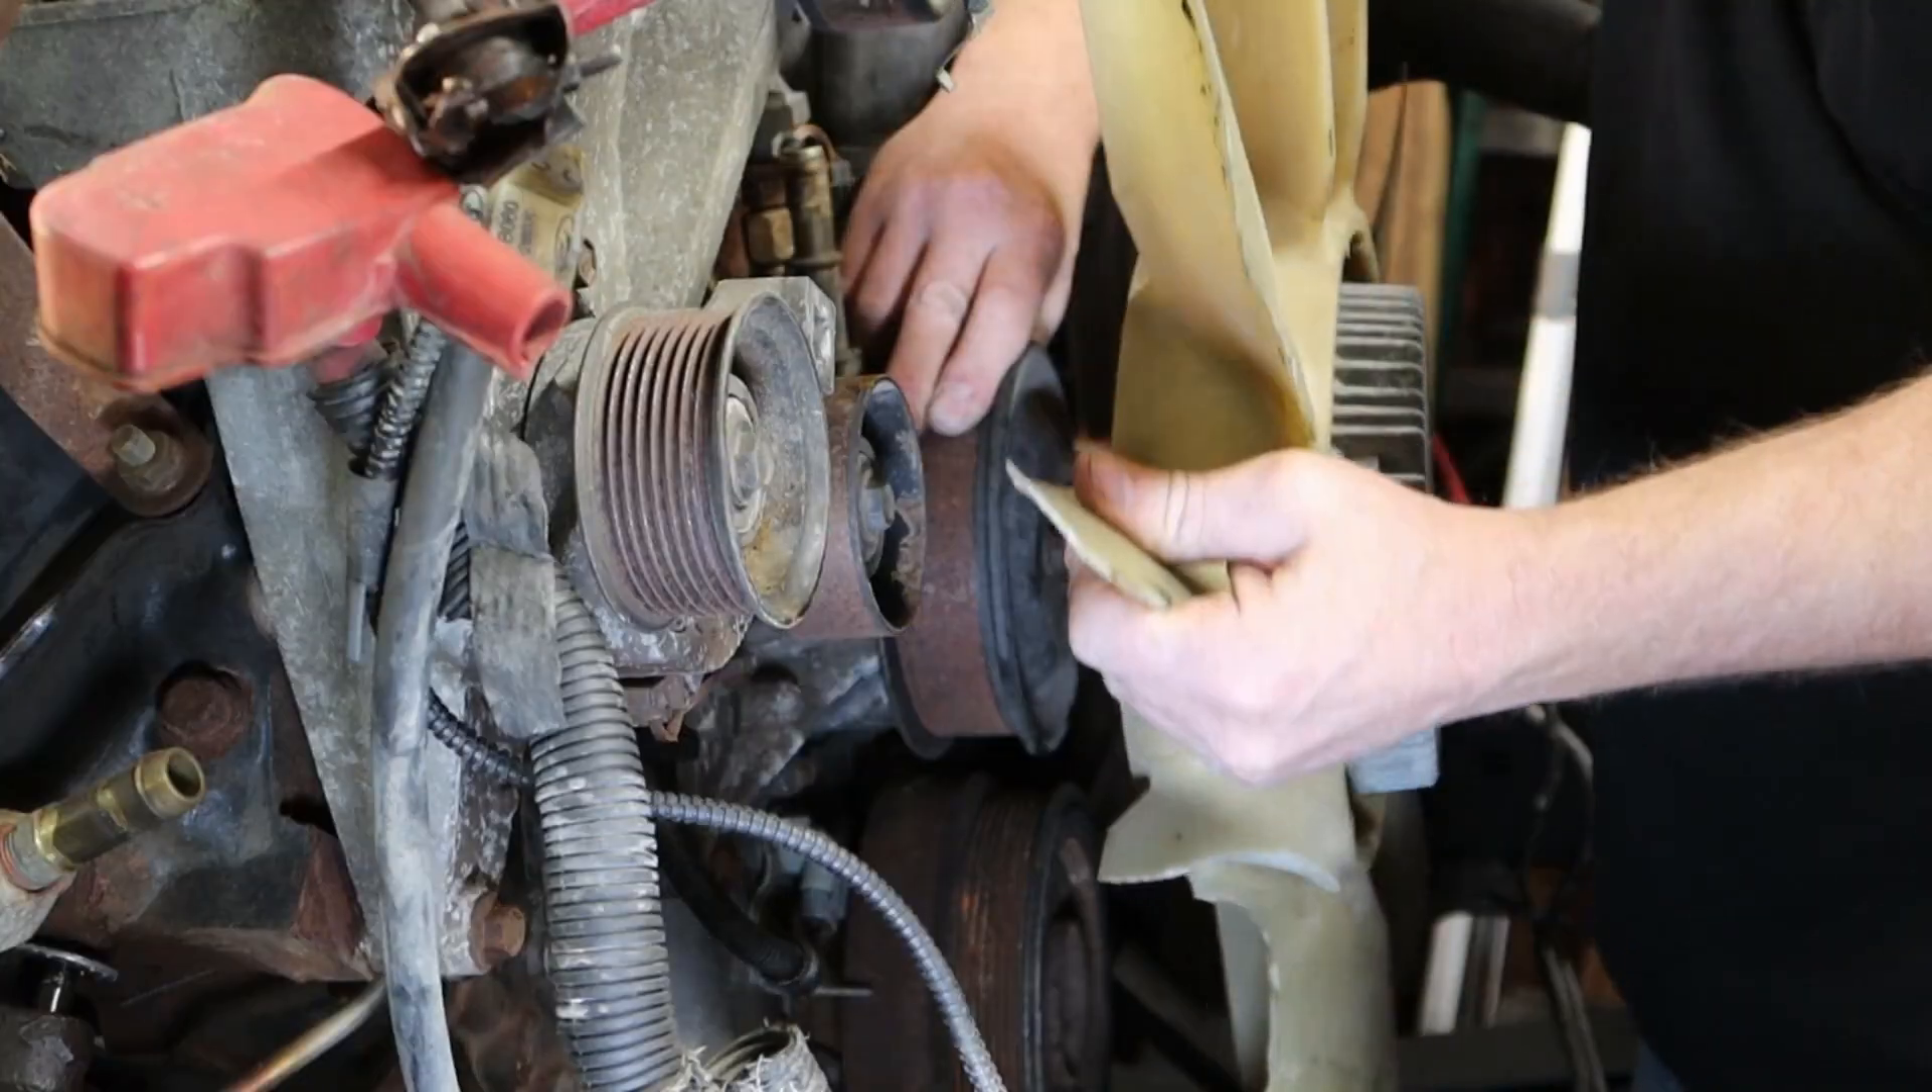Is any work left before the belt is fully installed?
Yes.